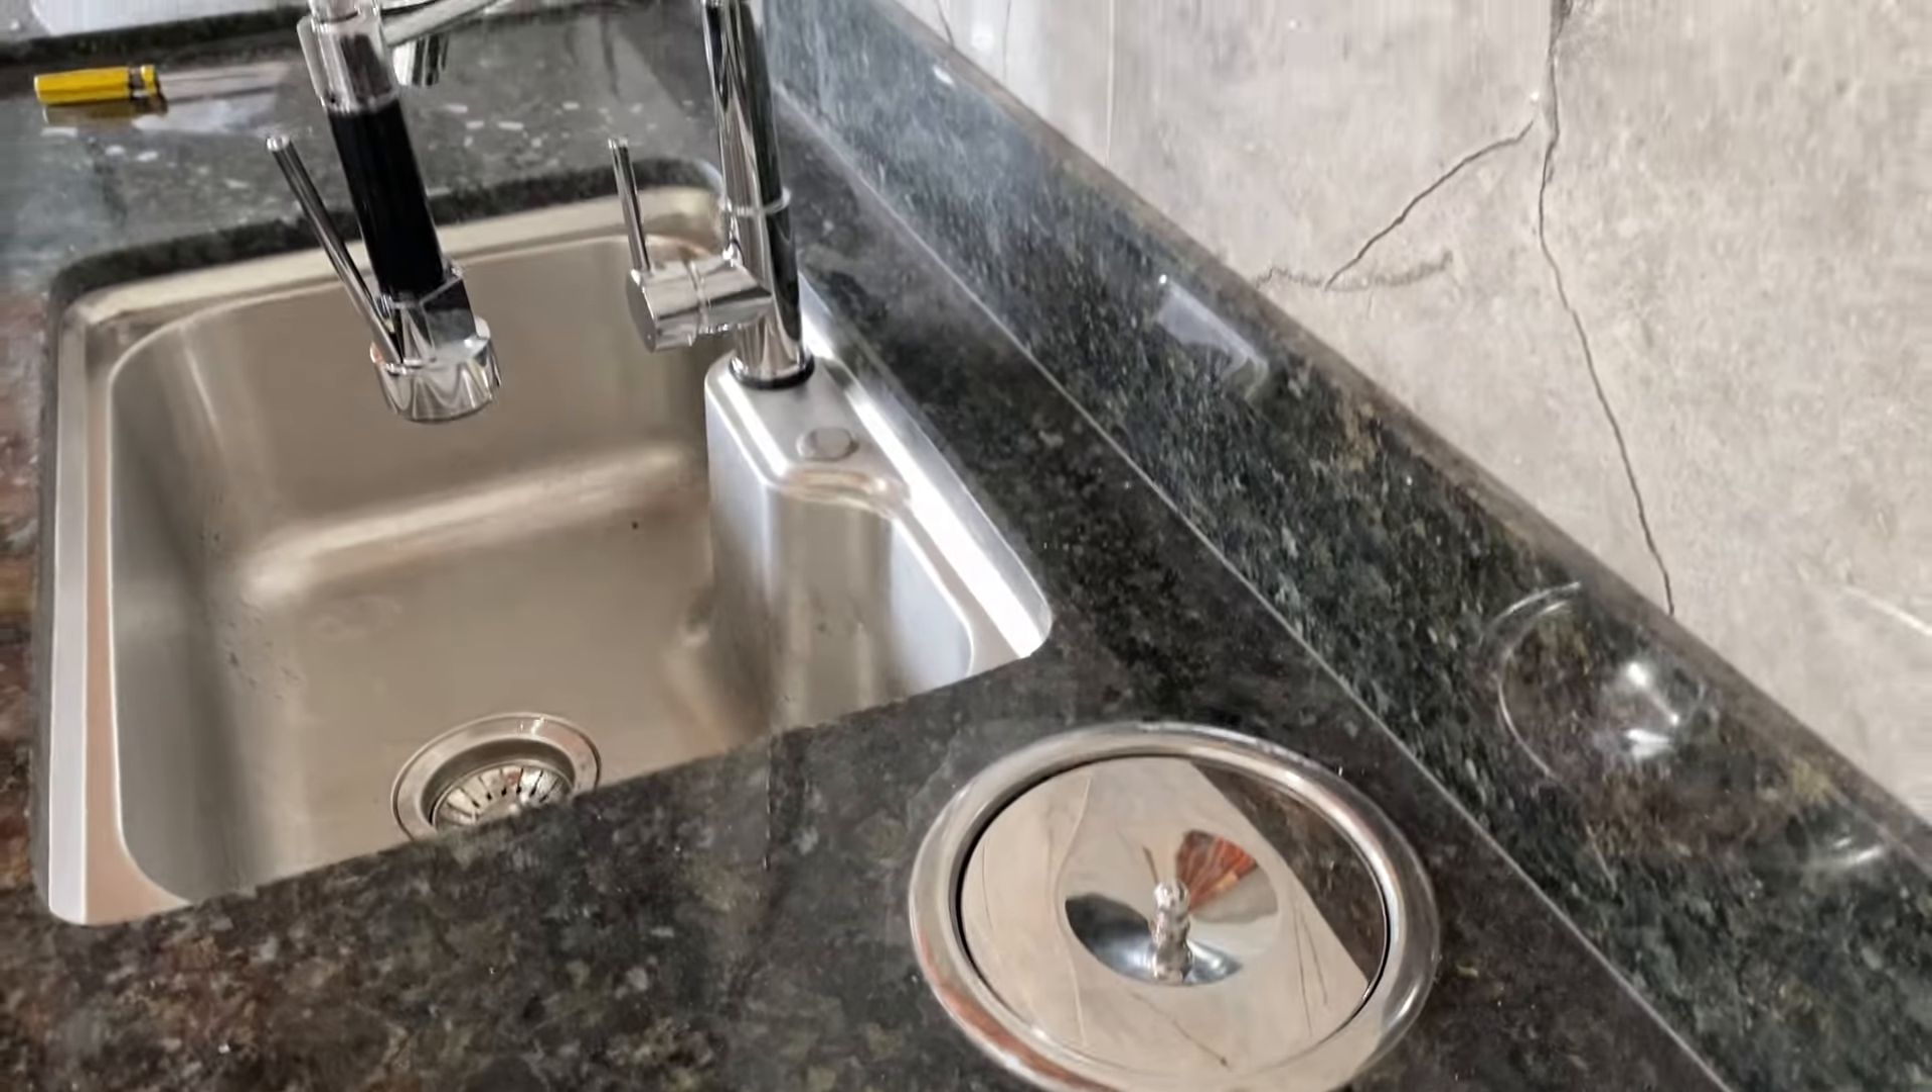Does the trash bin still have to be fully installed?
No.